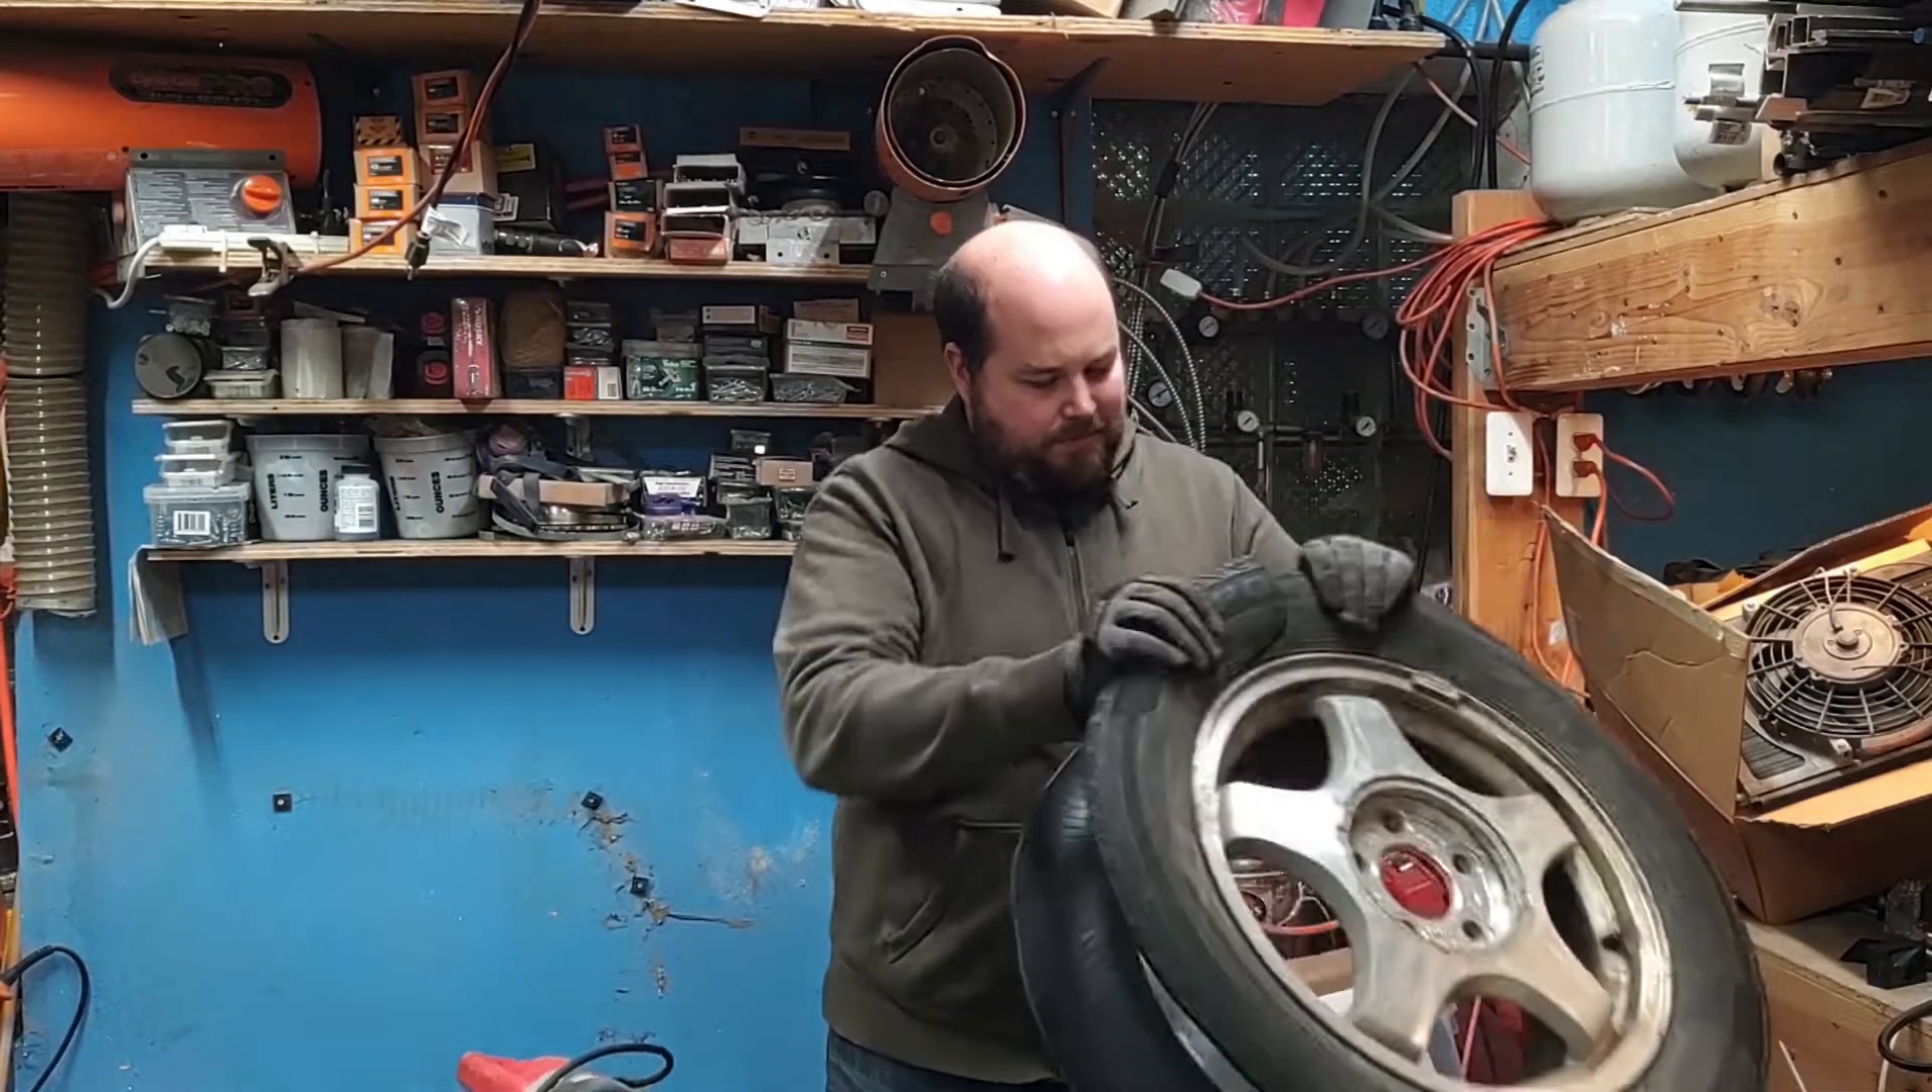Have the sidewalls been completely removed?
No.